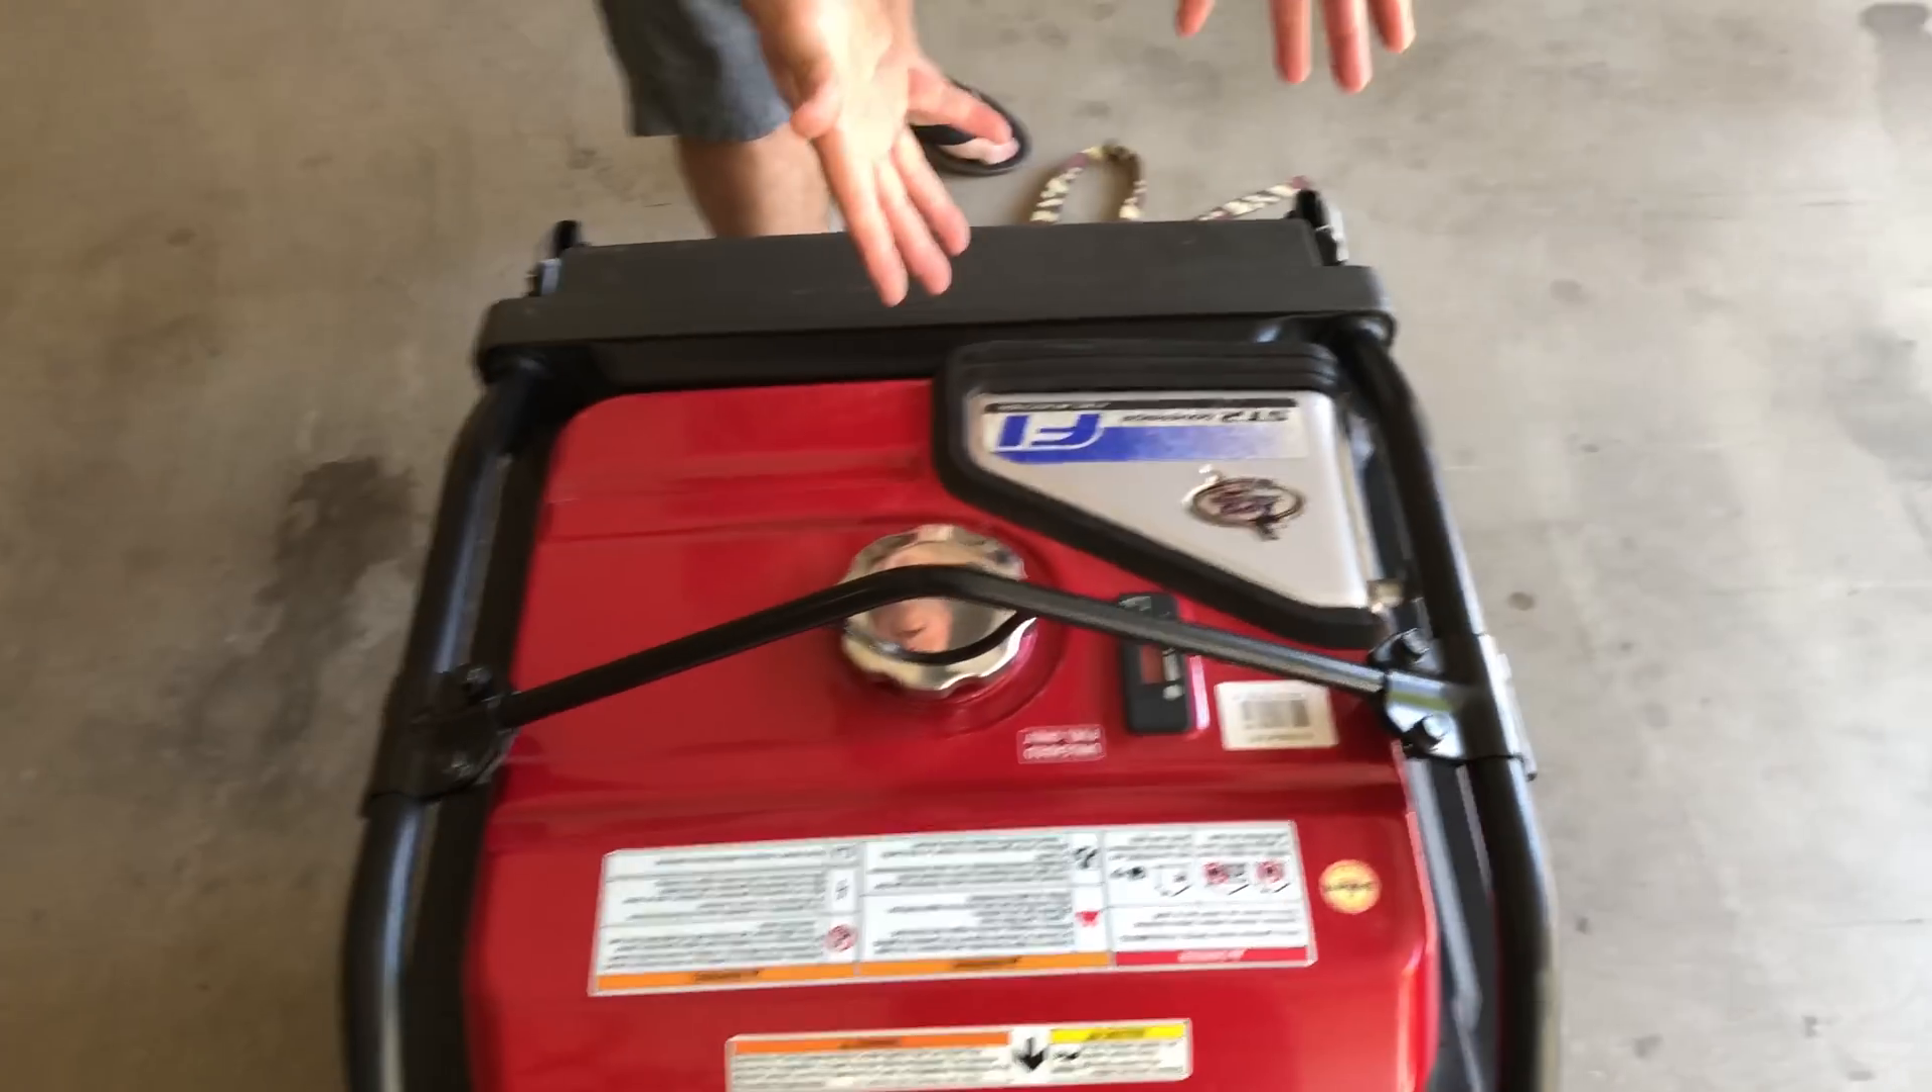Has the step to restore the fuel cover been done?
Yes.